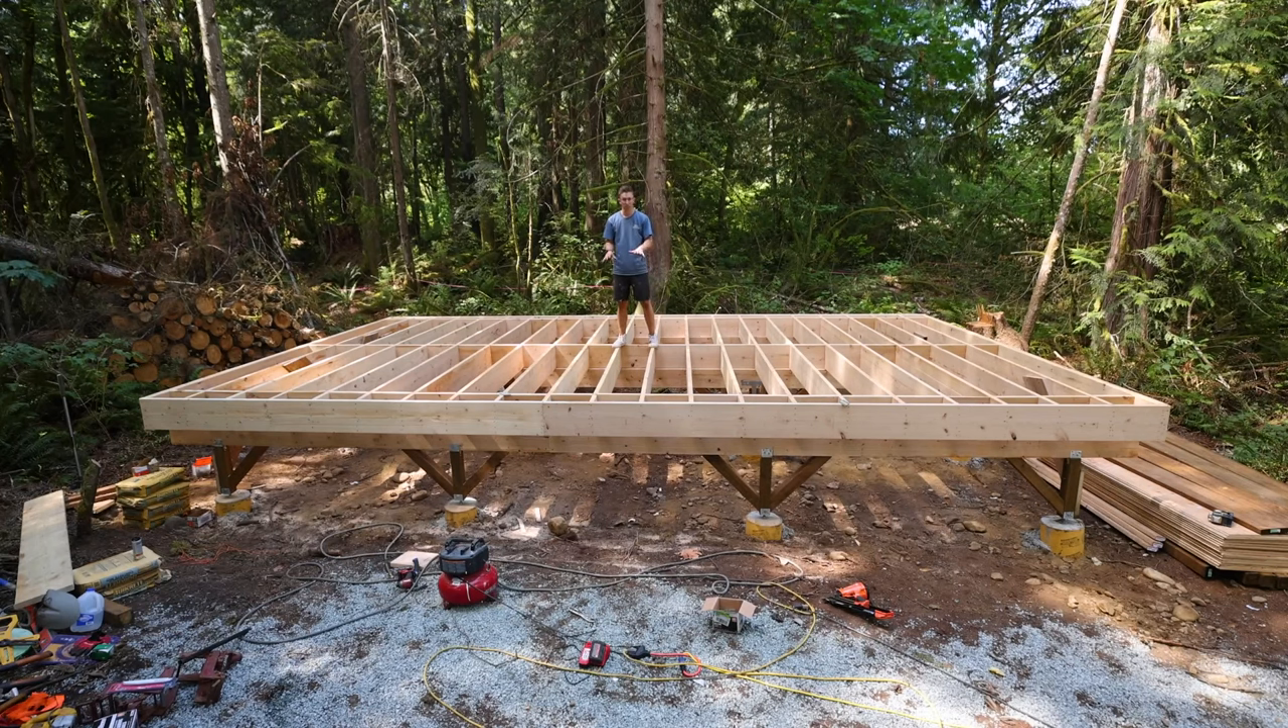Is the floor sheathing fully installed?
No.